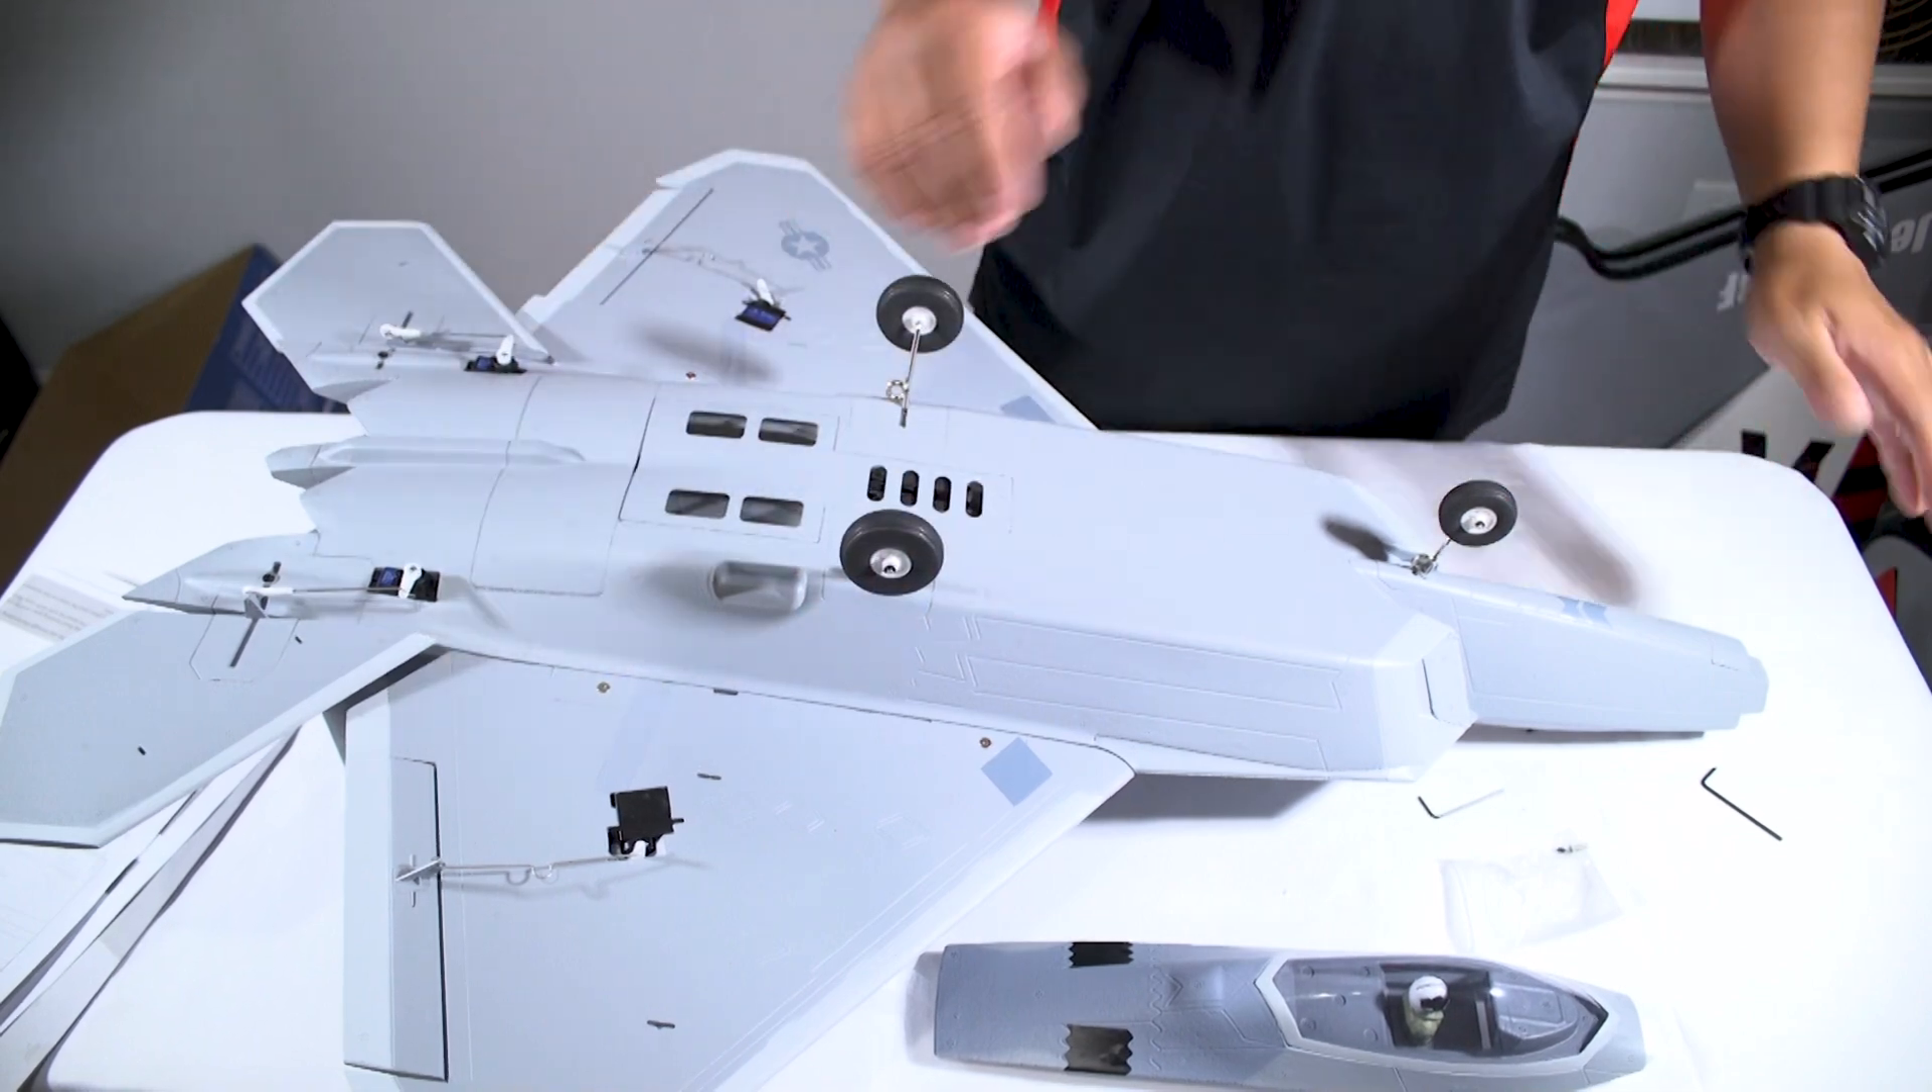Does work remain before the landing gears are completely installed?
No.